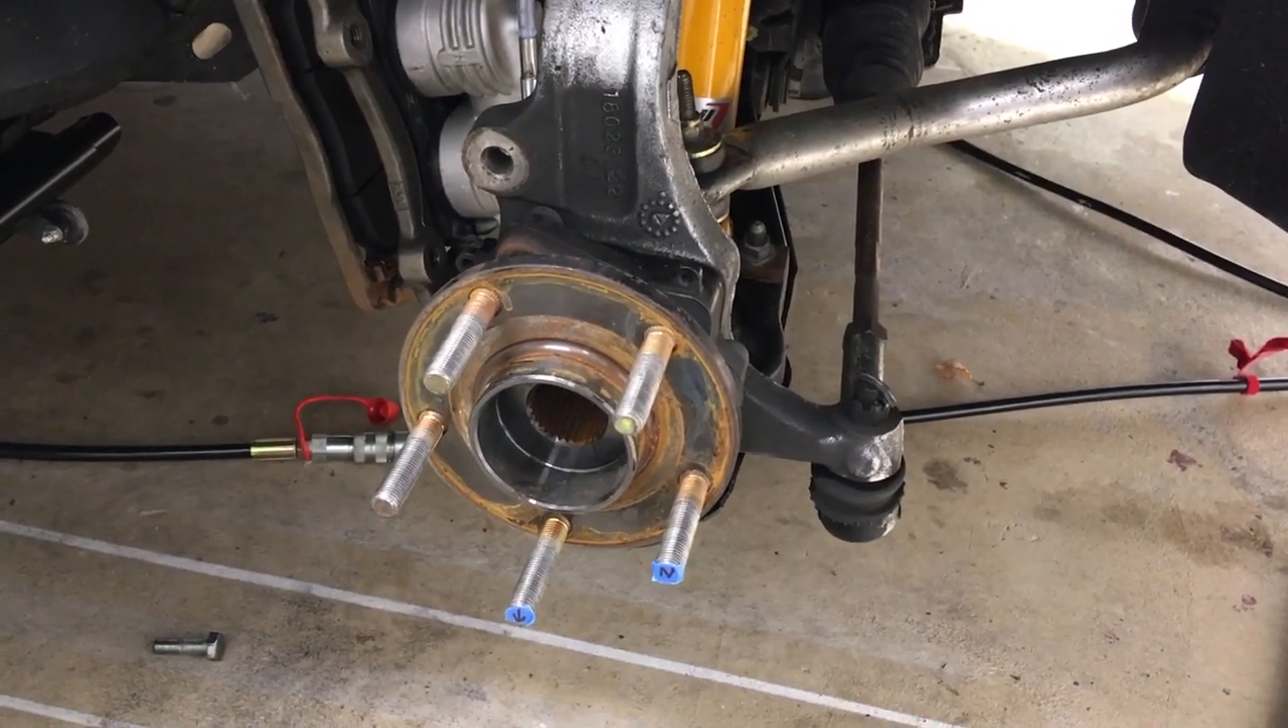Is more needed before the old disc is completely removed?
No.